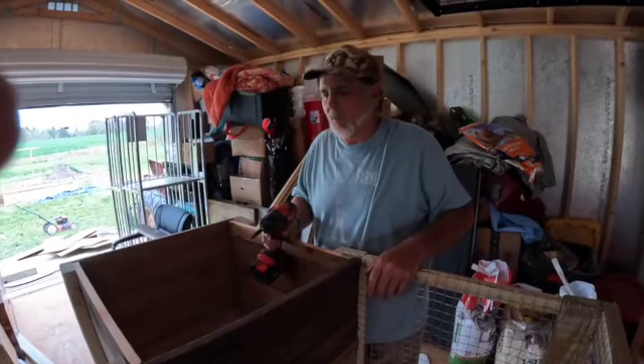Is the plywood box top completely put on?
No.